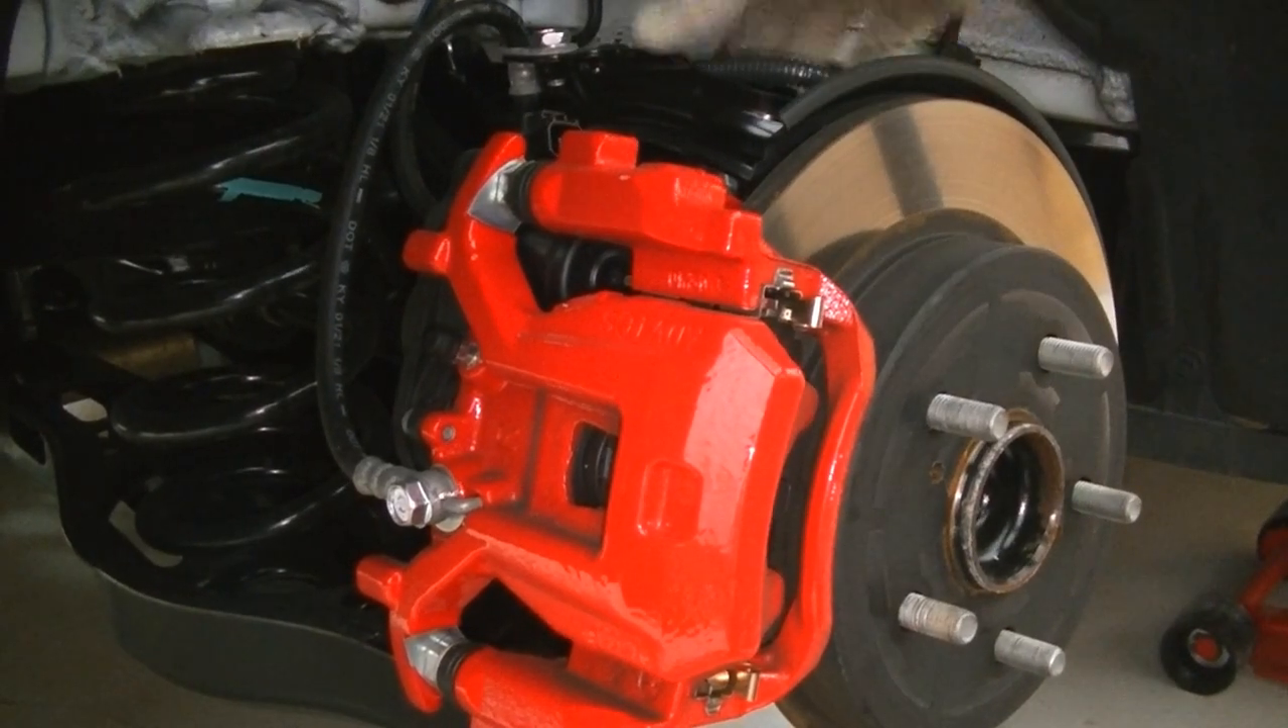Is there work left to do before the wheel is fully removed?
No.